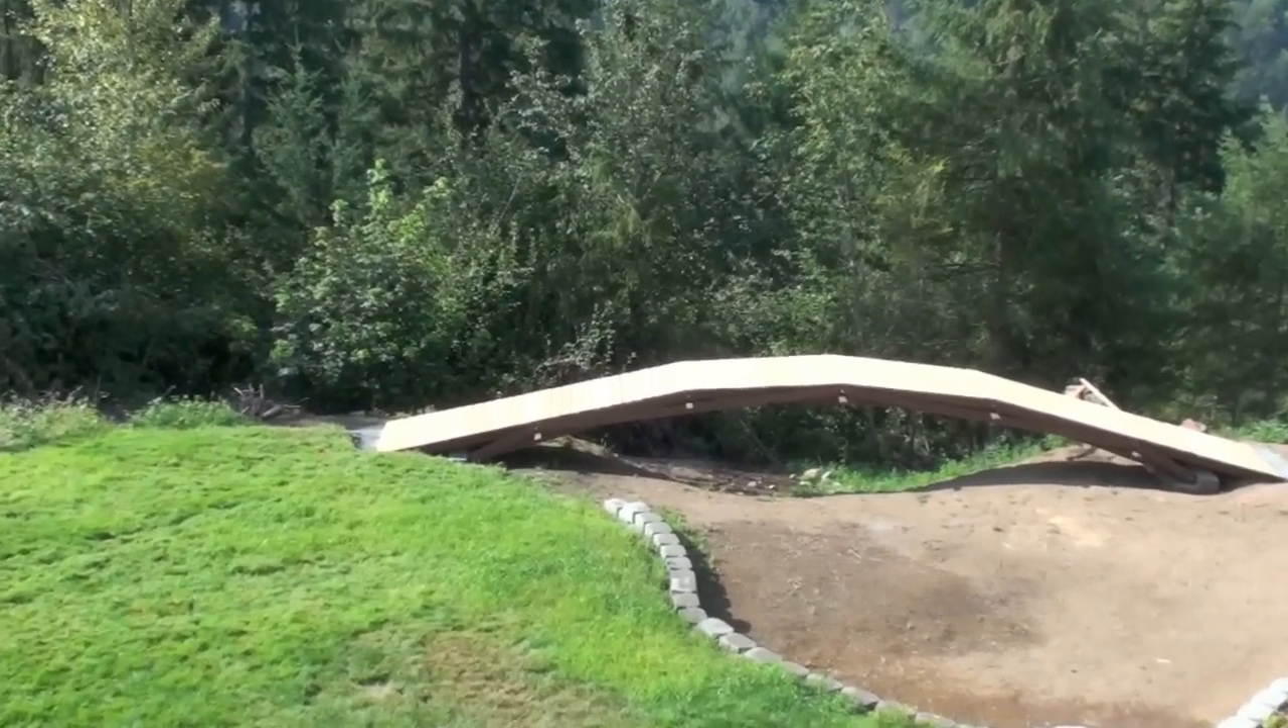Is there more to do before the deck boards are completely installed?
No.